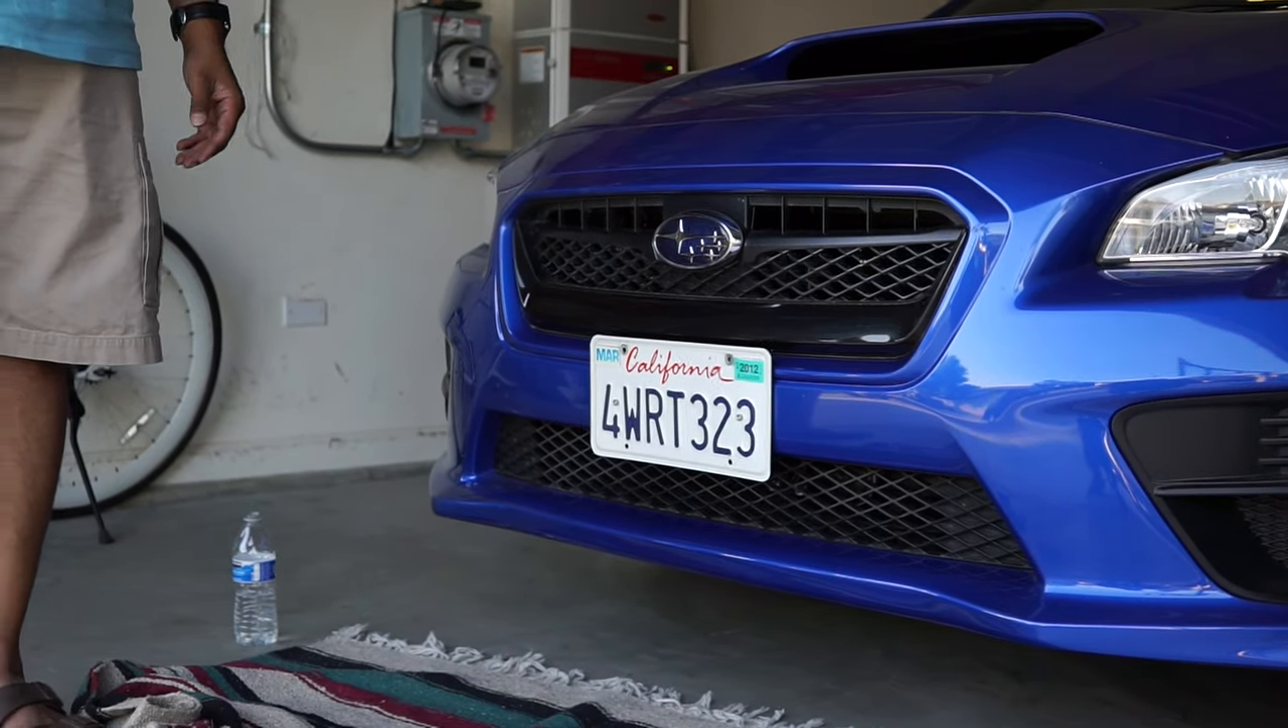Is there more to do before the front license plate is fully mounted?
No.